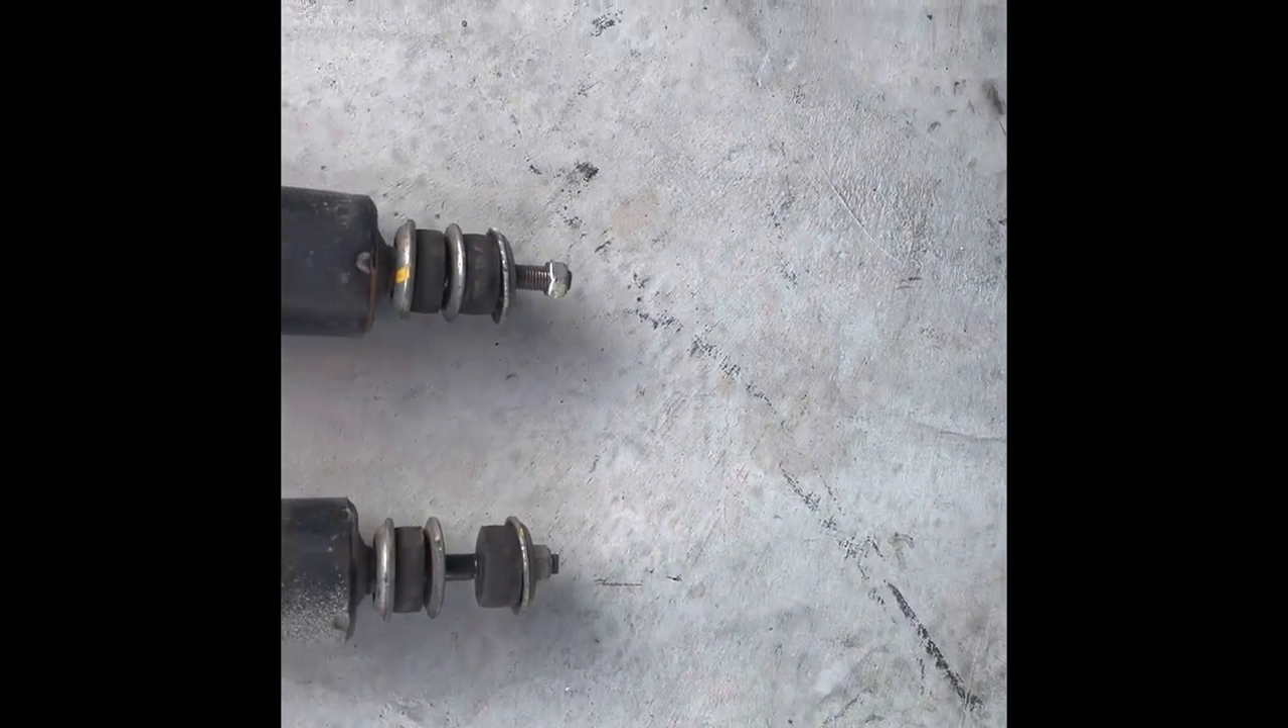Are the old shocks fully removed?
Yes.